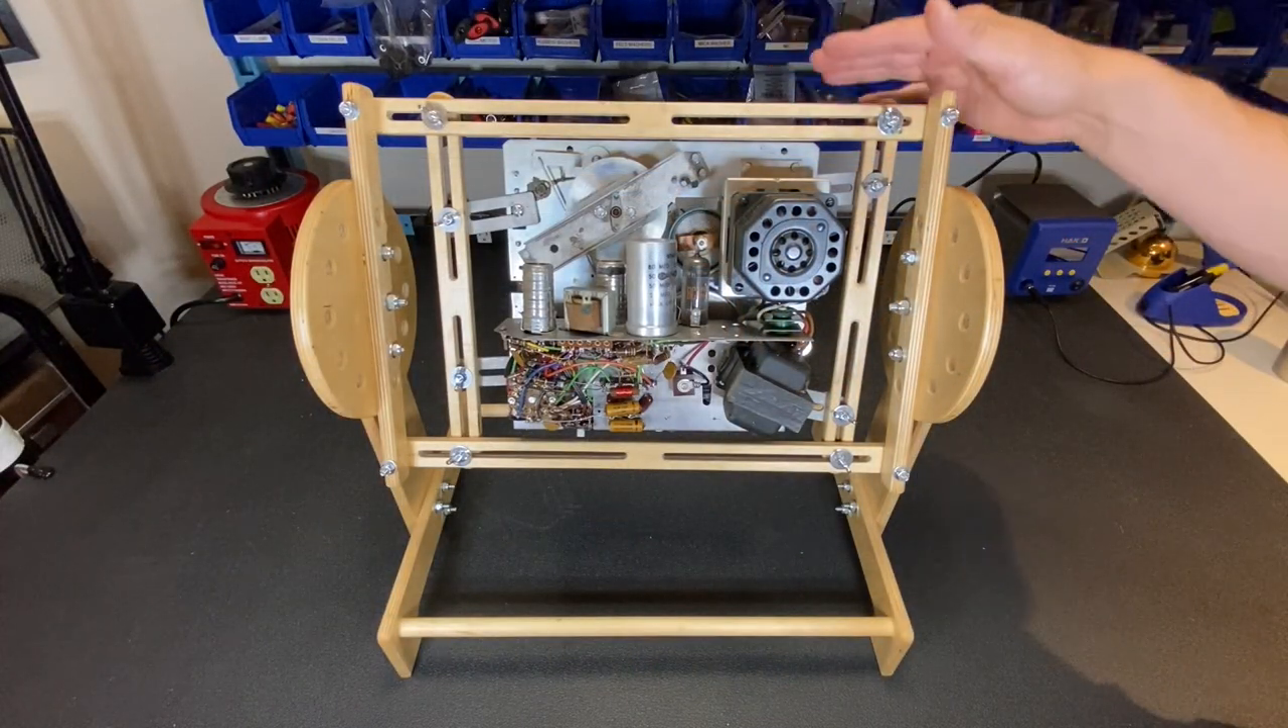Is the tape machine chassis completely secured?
Yes.